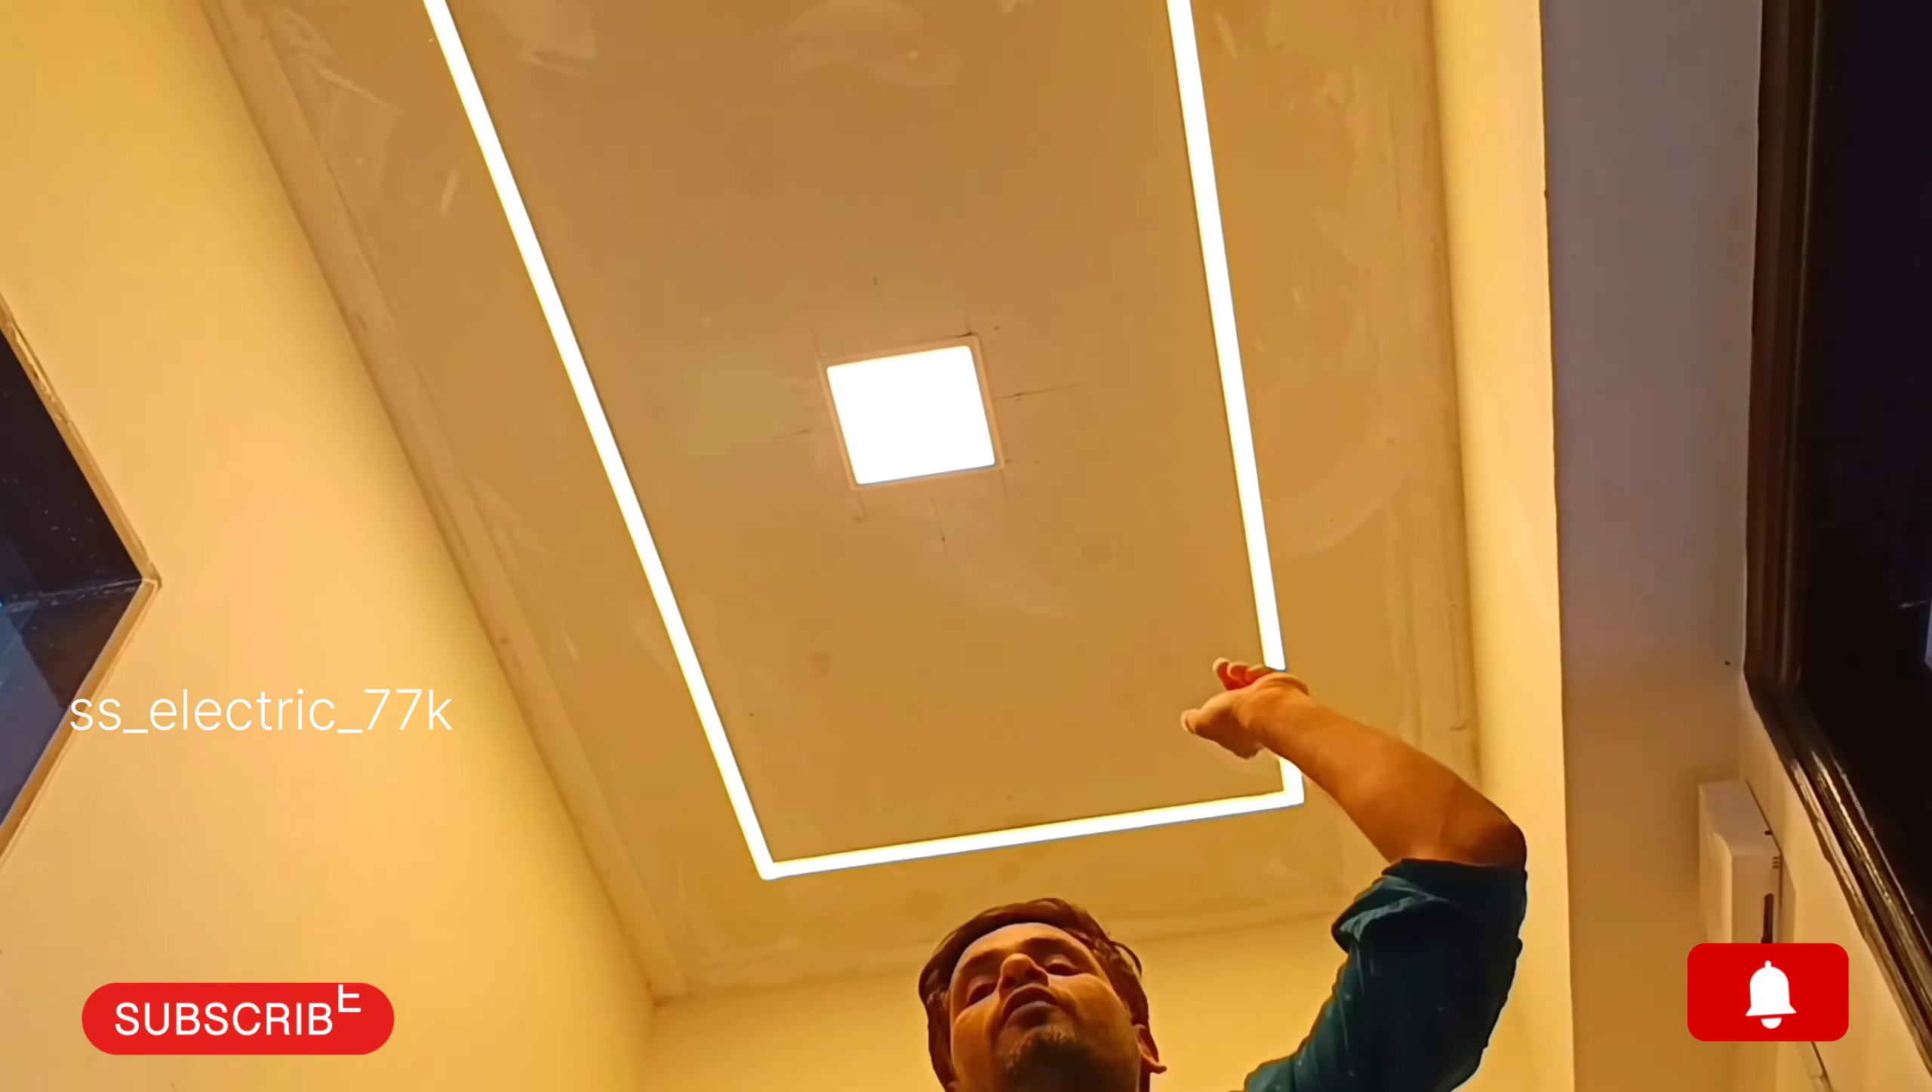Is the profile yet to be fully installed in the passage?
No.